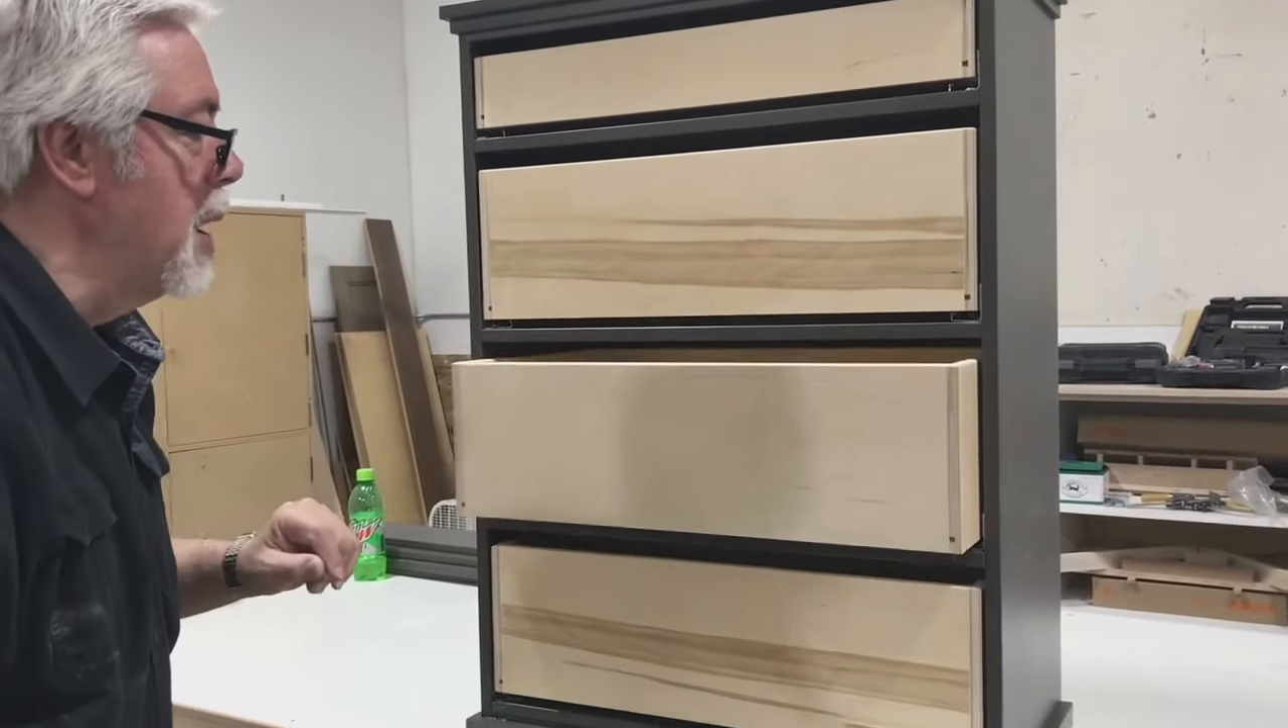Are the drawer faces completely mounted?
No.